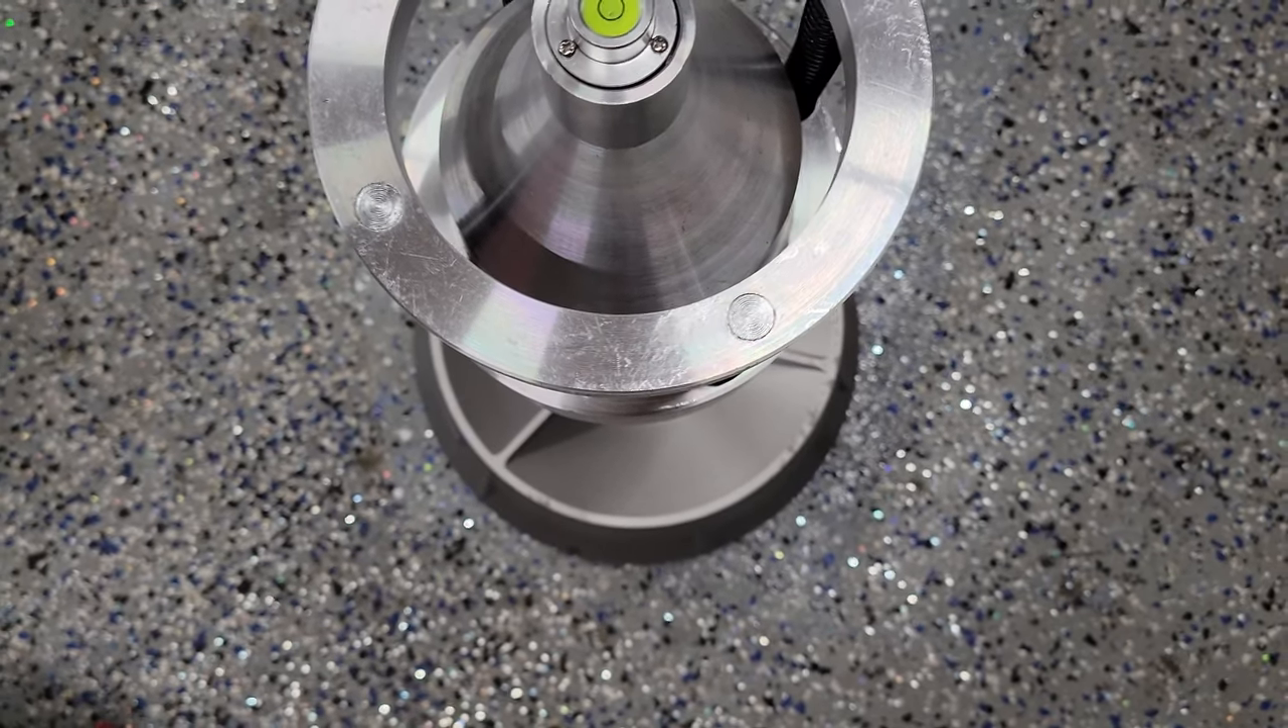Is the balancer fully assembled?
Yes.